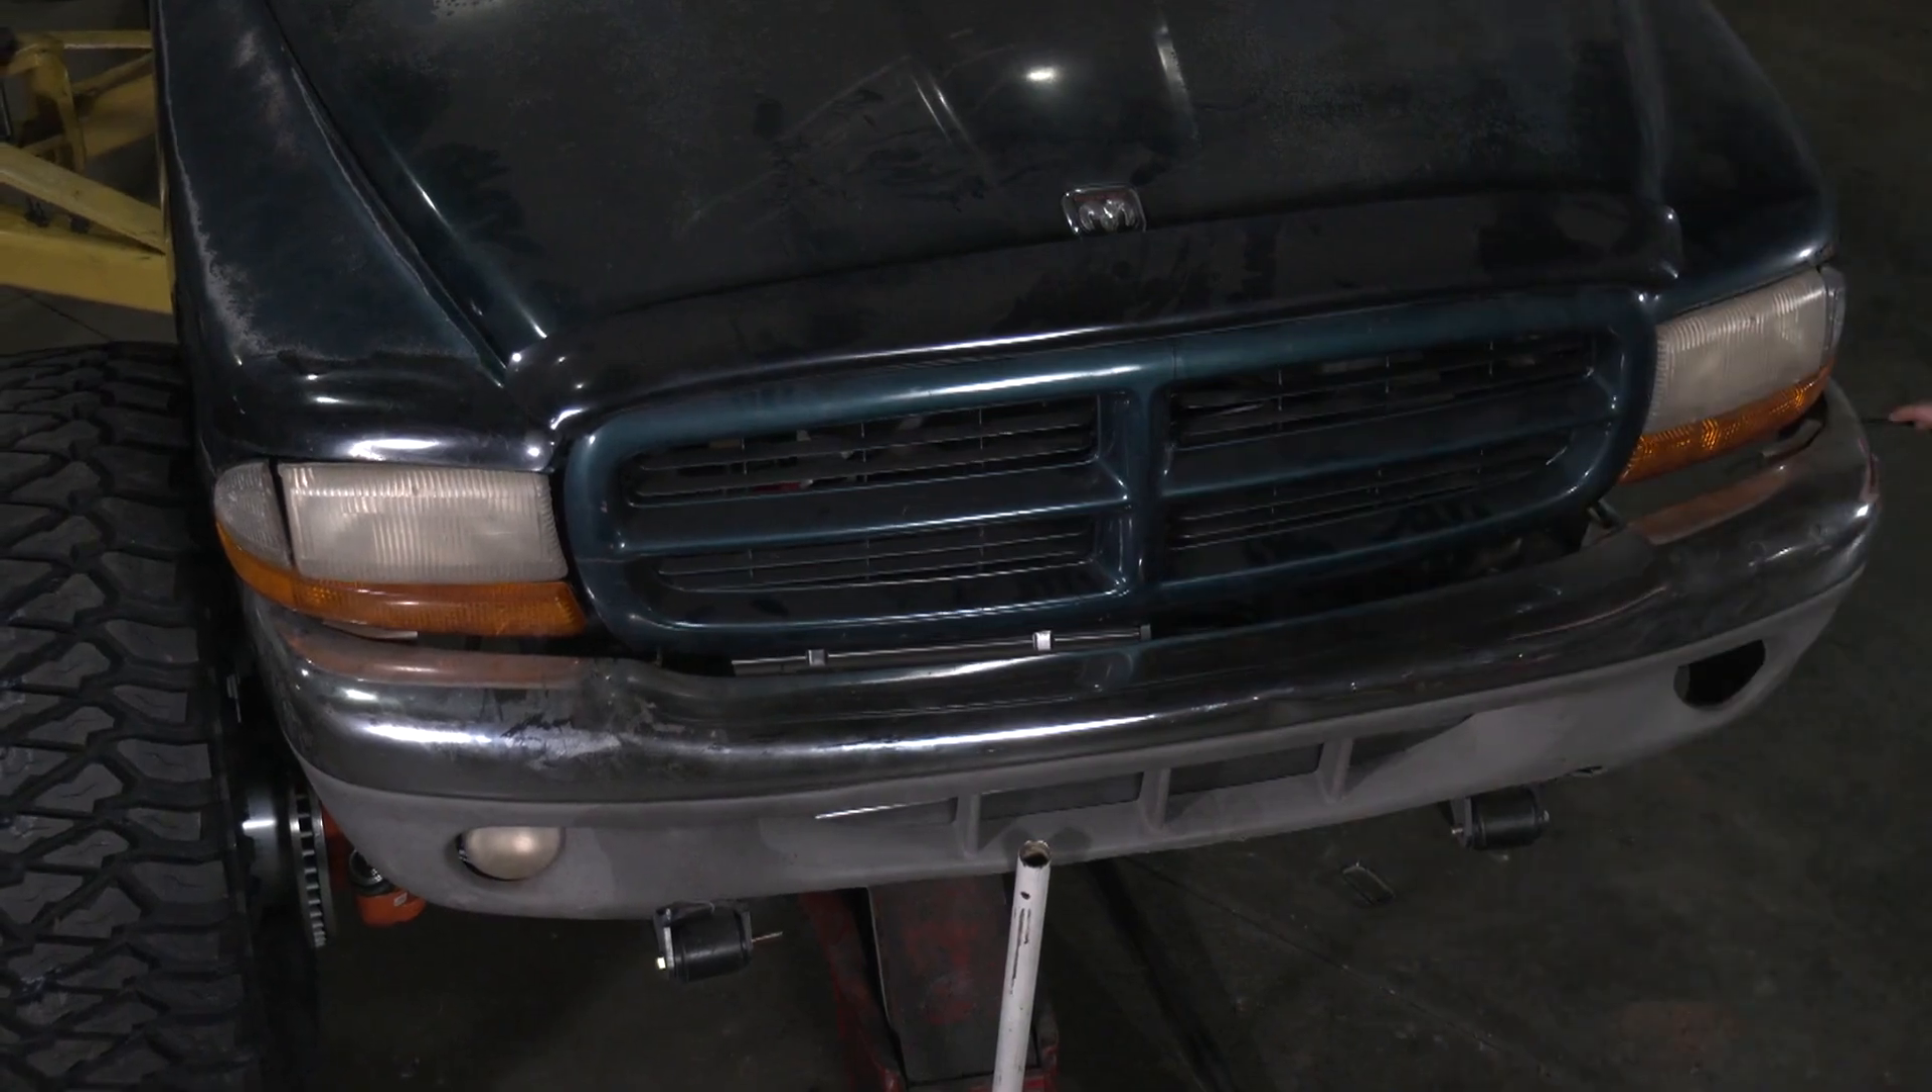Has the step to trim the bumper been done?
No.